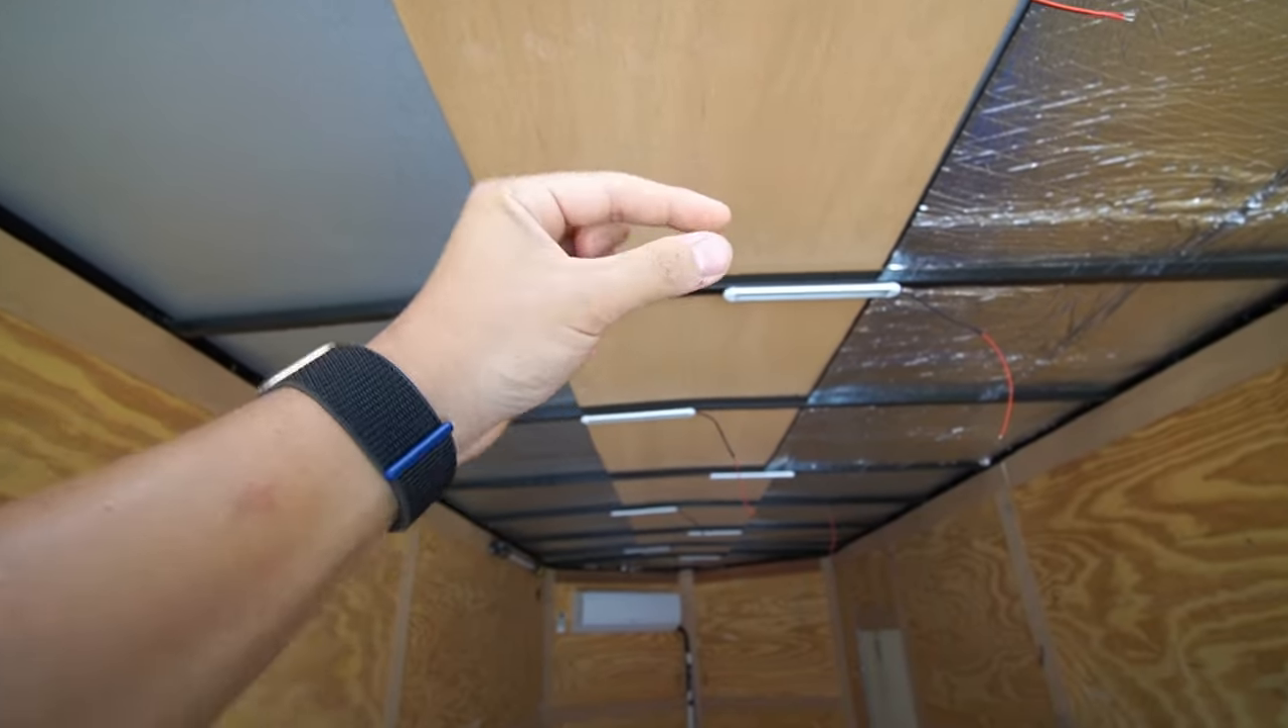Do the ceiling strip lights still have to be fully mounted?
No.